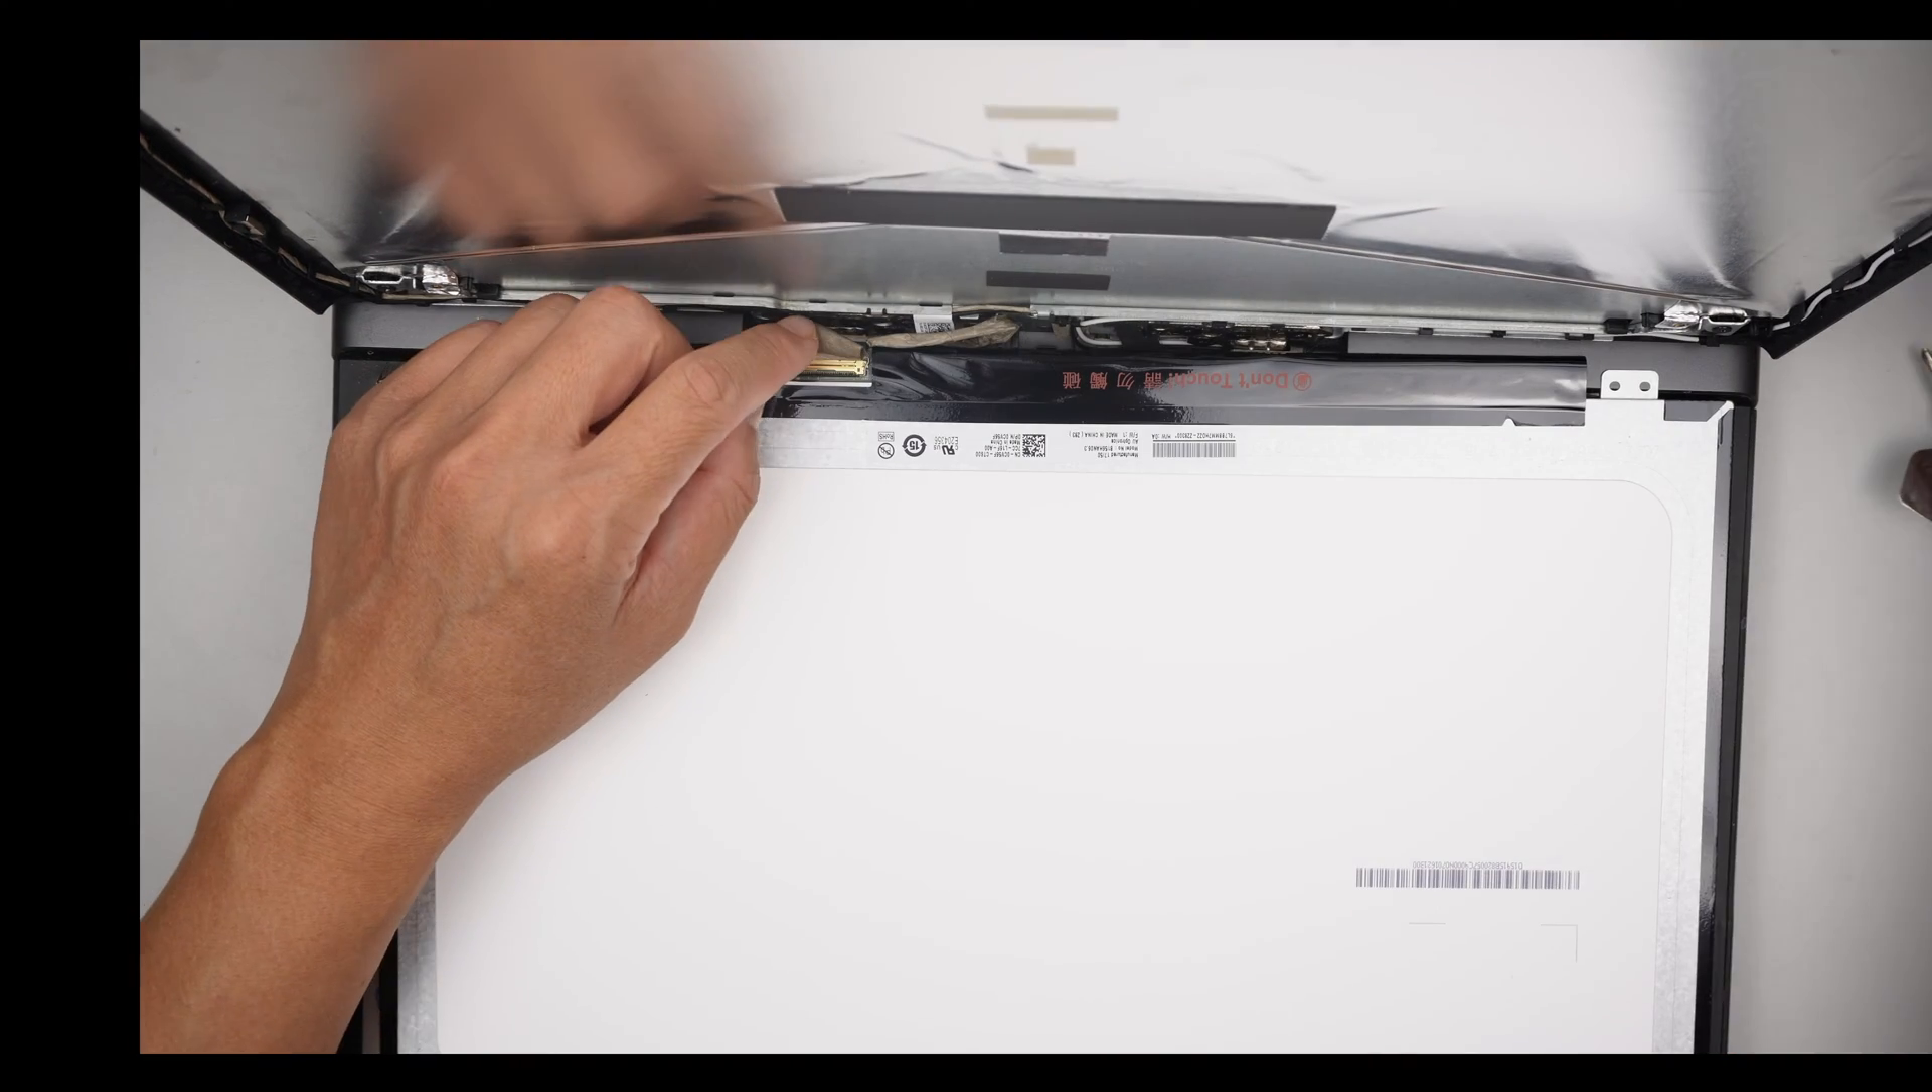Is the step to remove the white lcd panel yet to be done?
Yes.